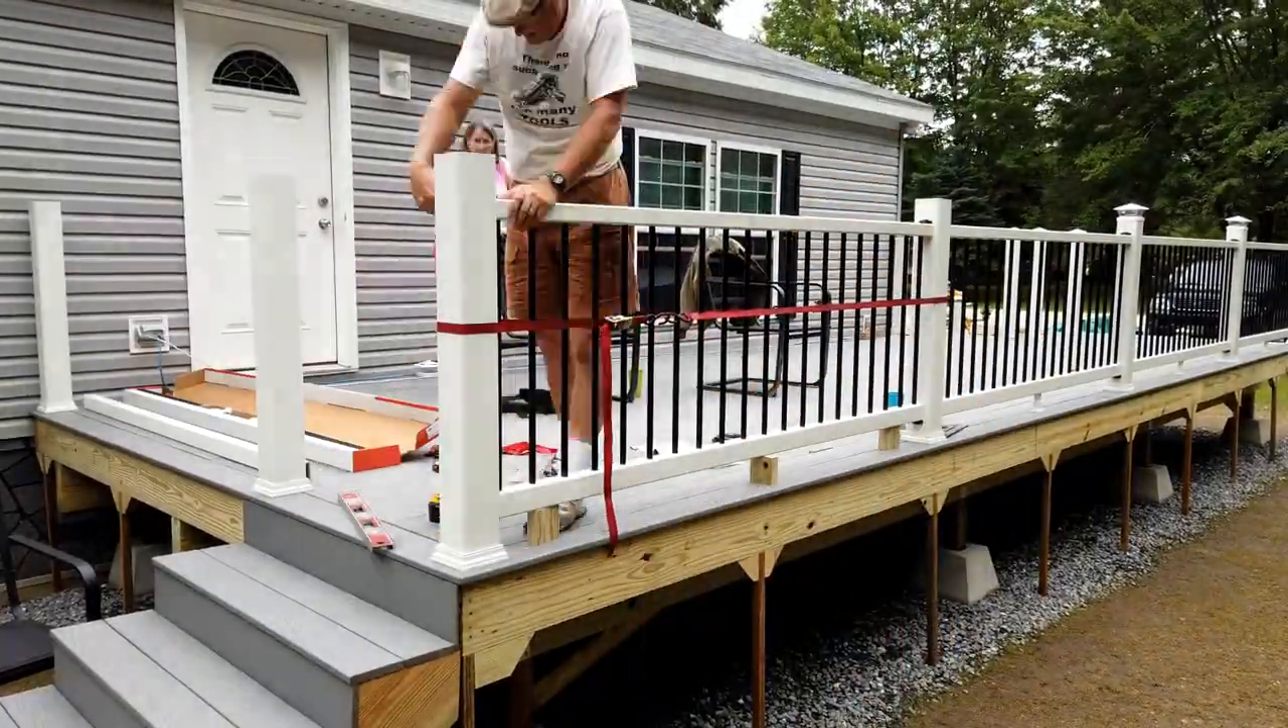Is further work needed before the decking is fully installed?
No.